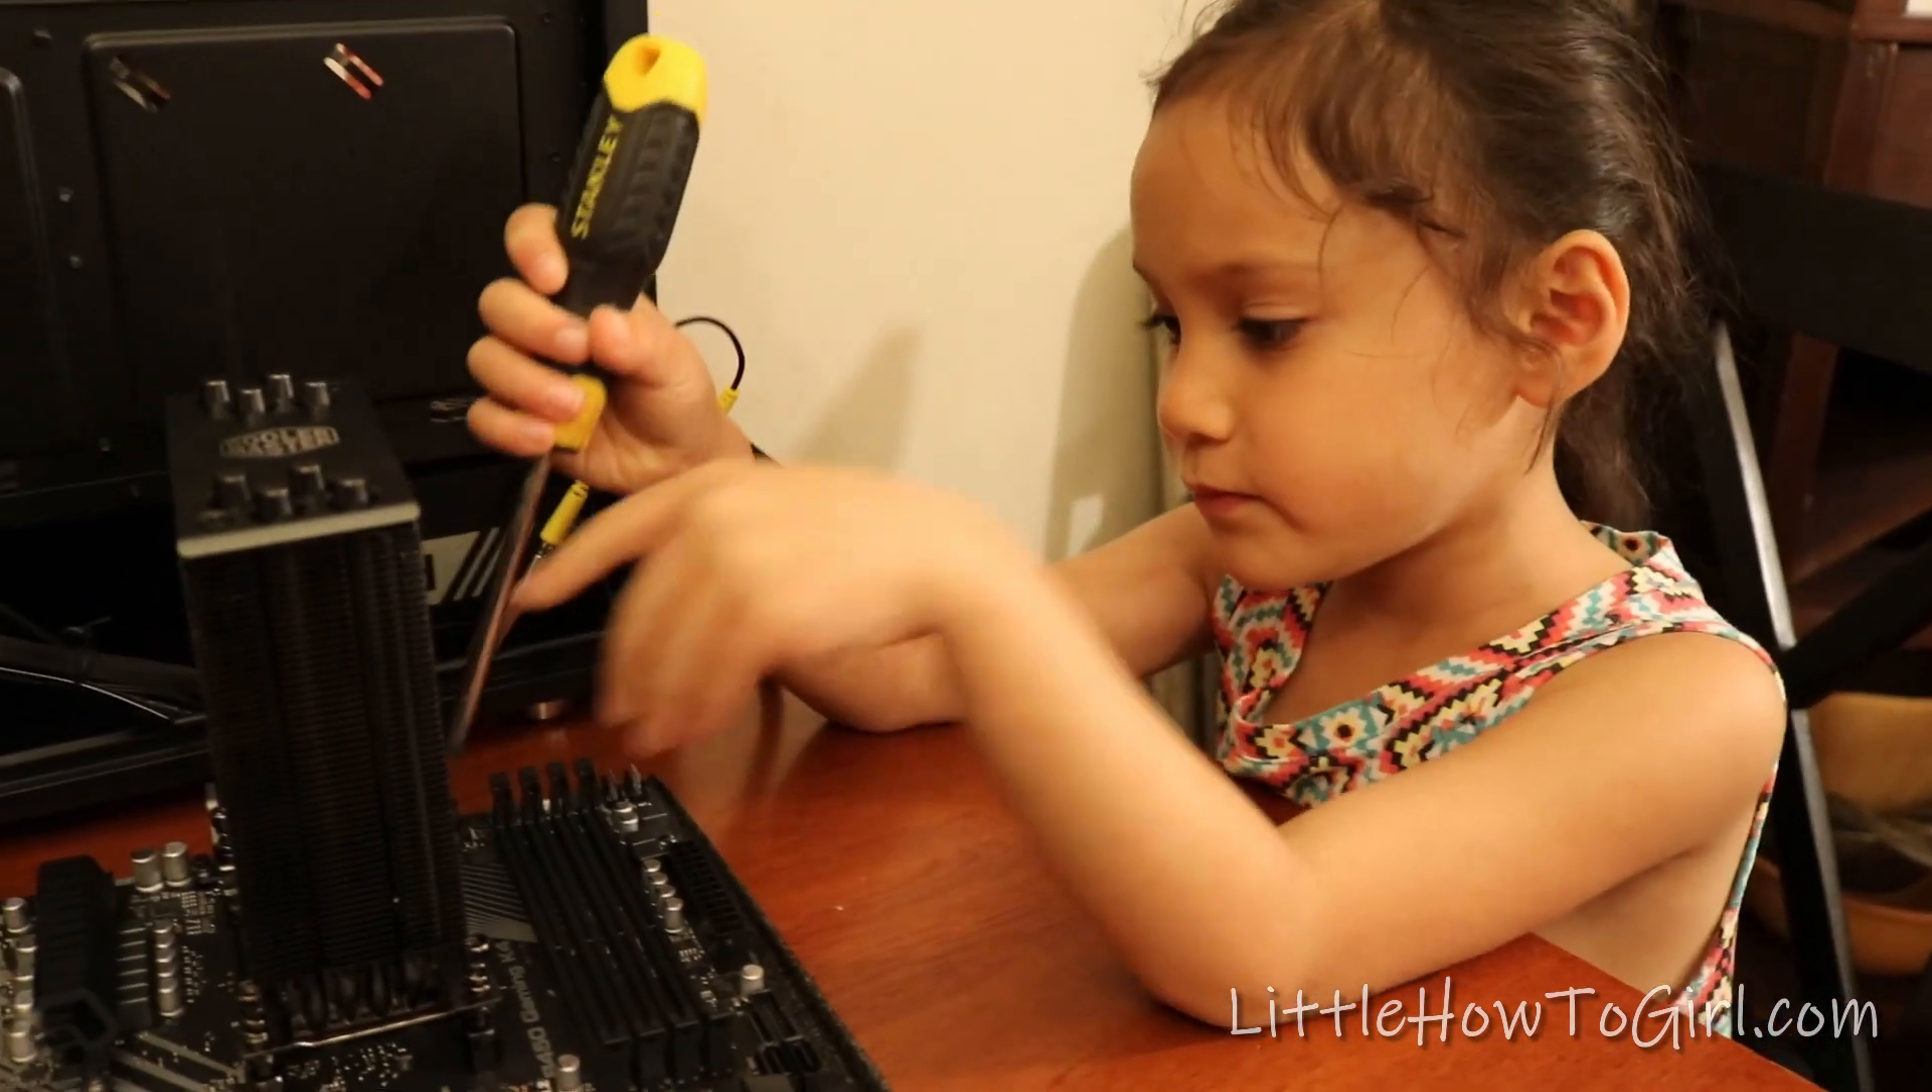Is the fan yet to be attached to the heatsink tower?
Yes.